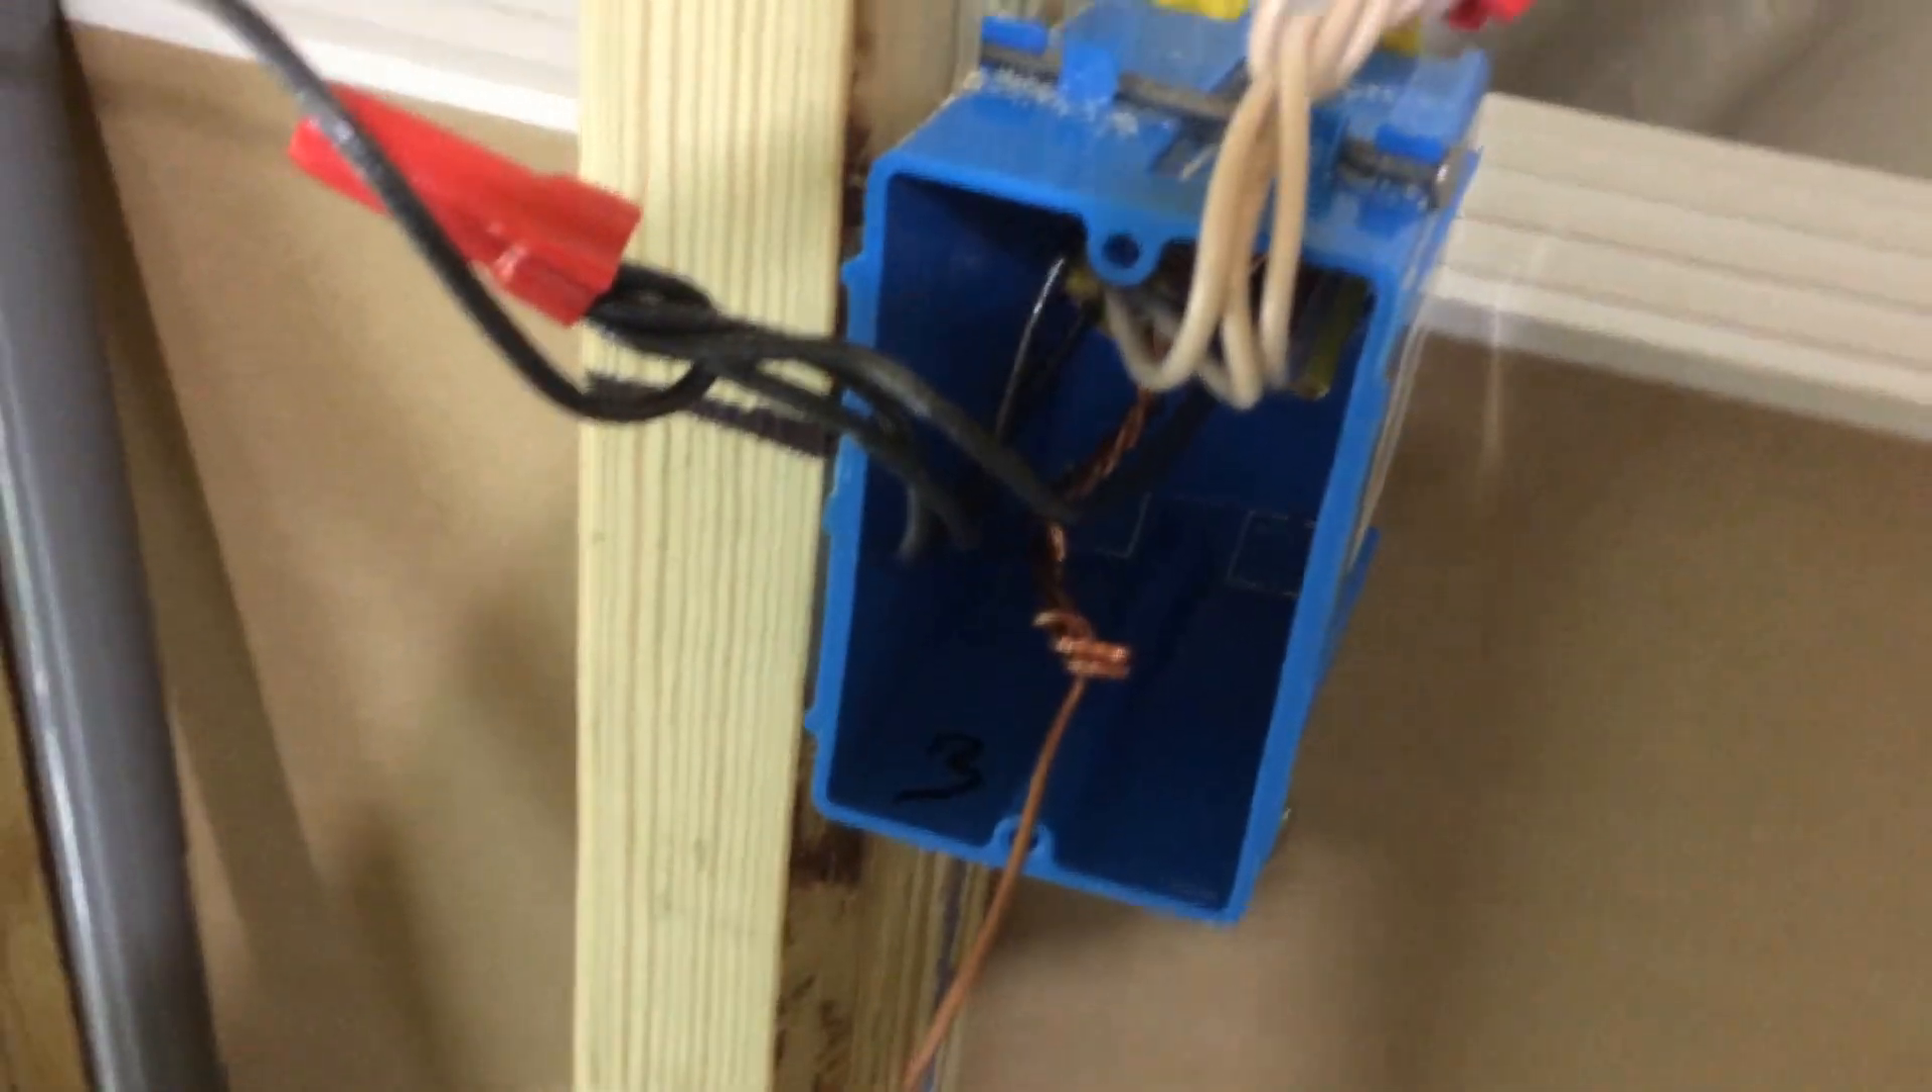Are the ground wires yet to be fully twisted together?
No.